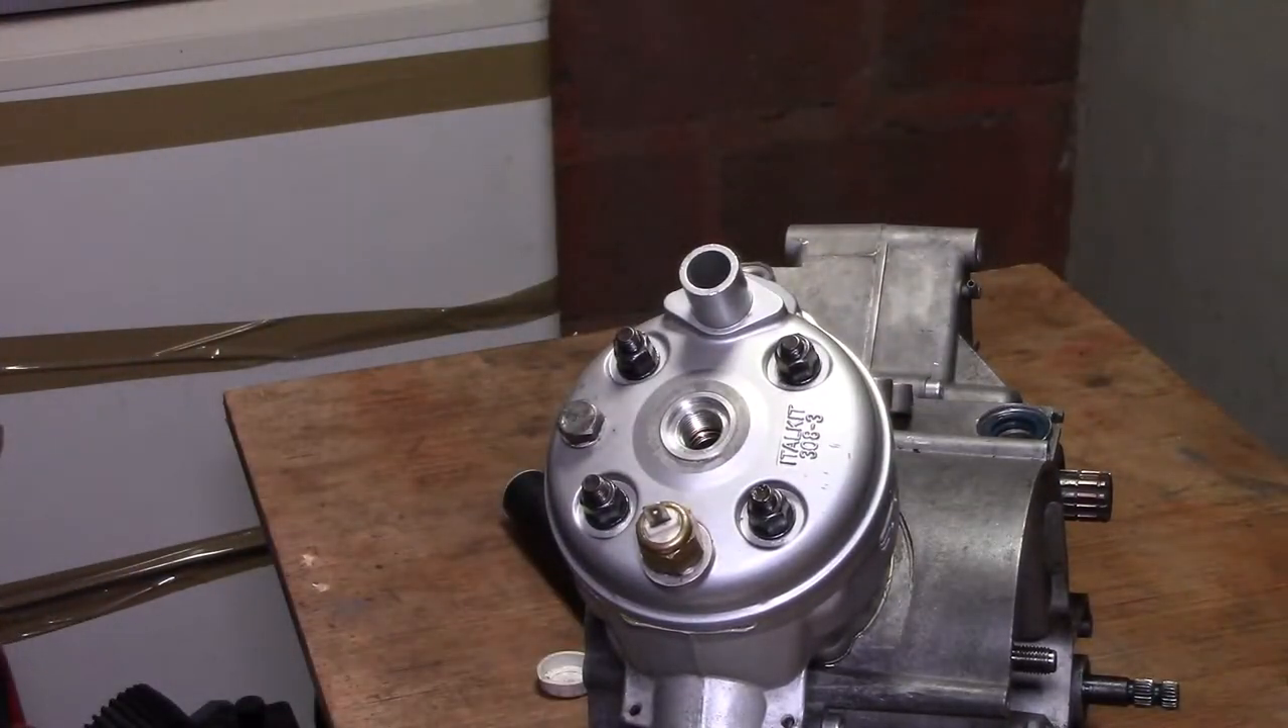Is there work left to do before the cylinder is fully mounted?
No.